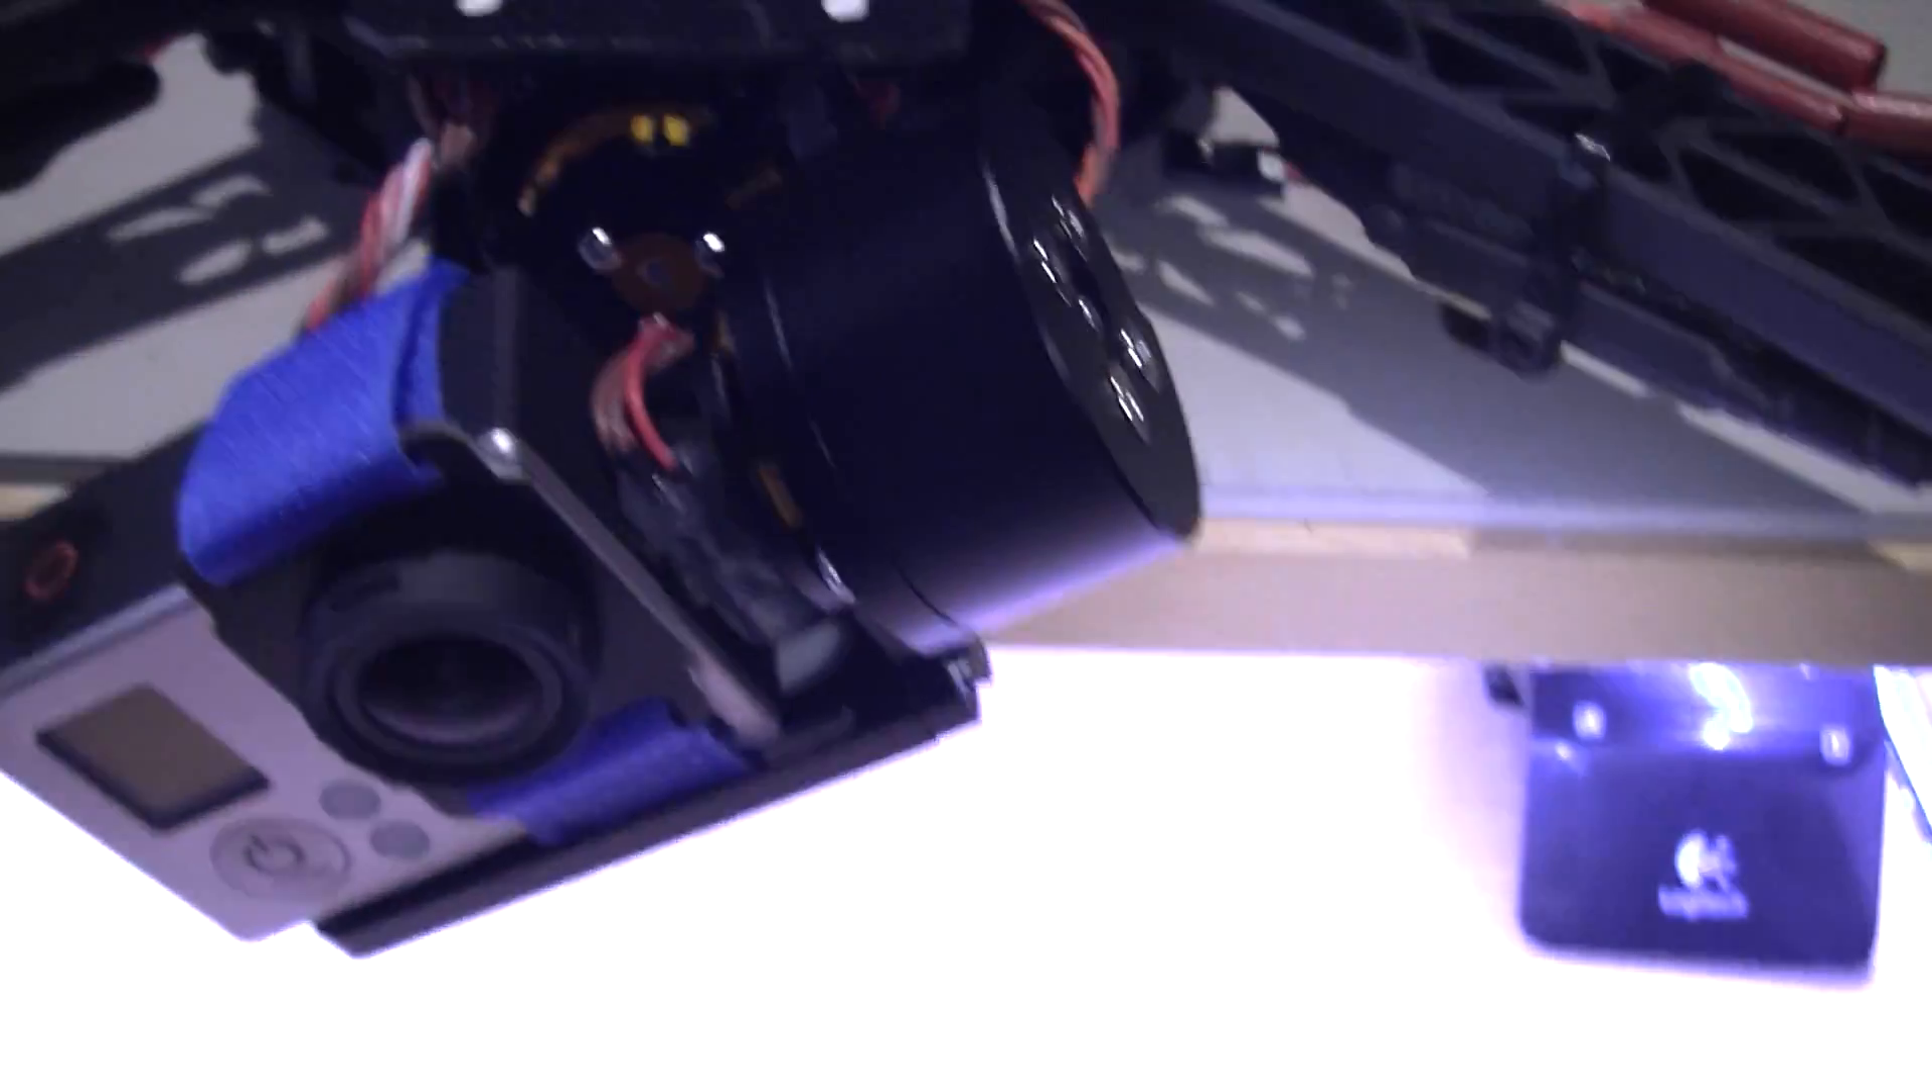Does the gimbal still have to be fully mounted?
No.